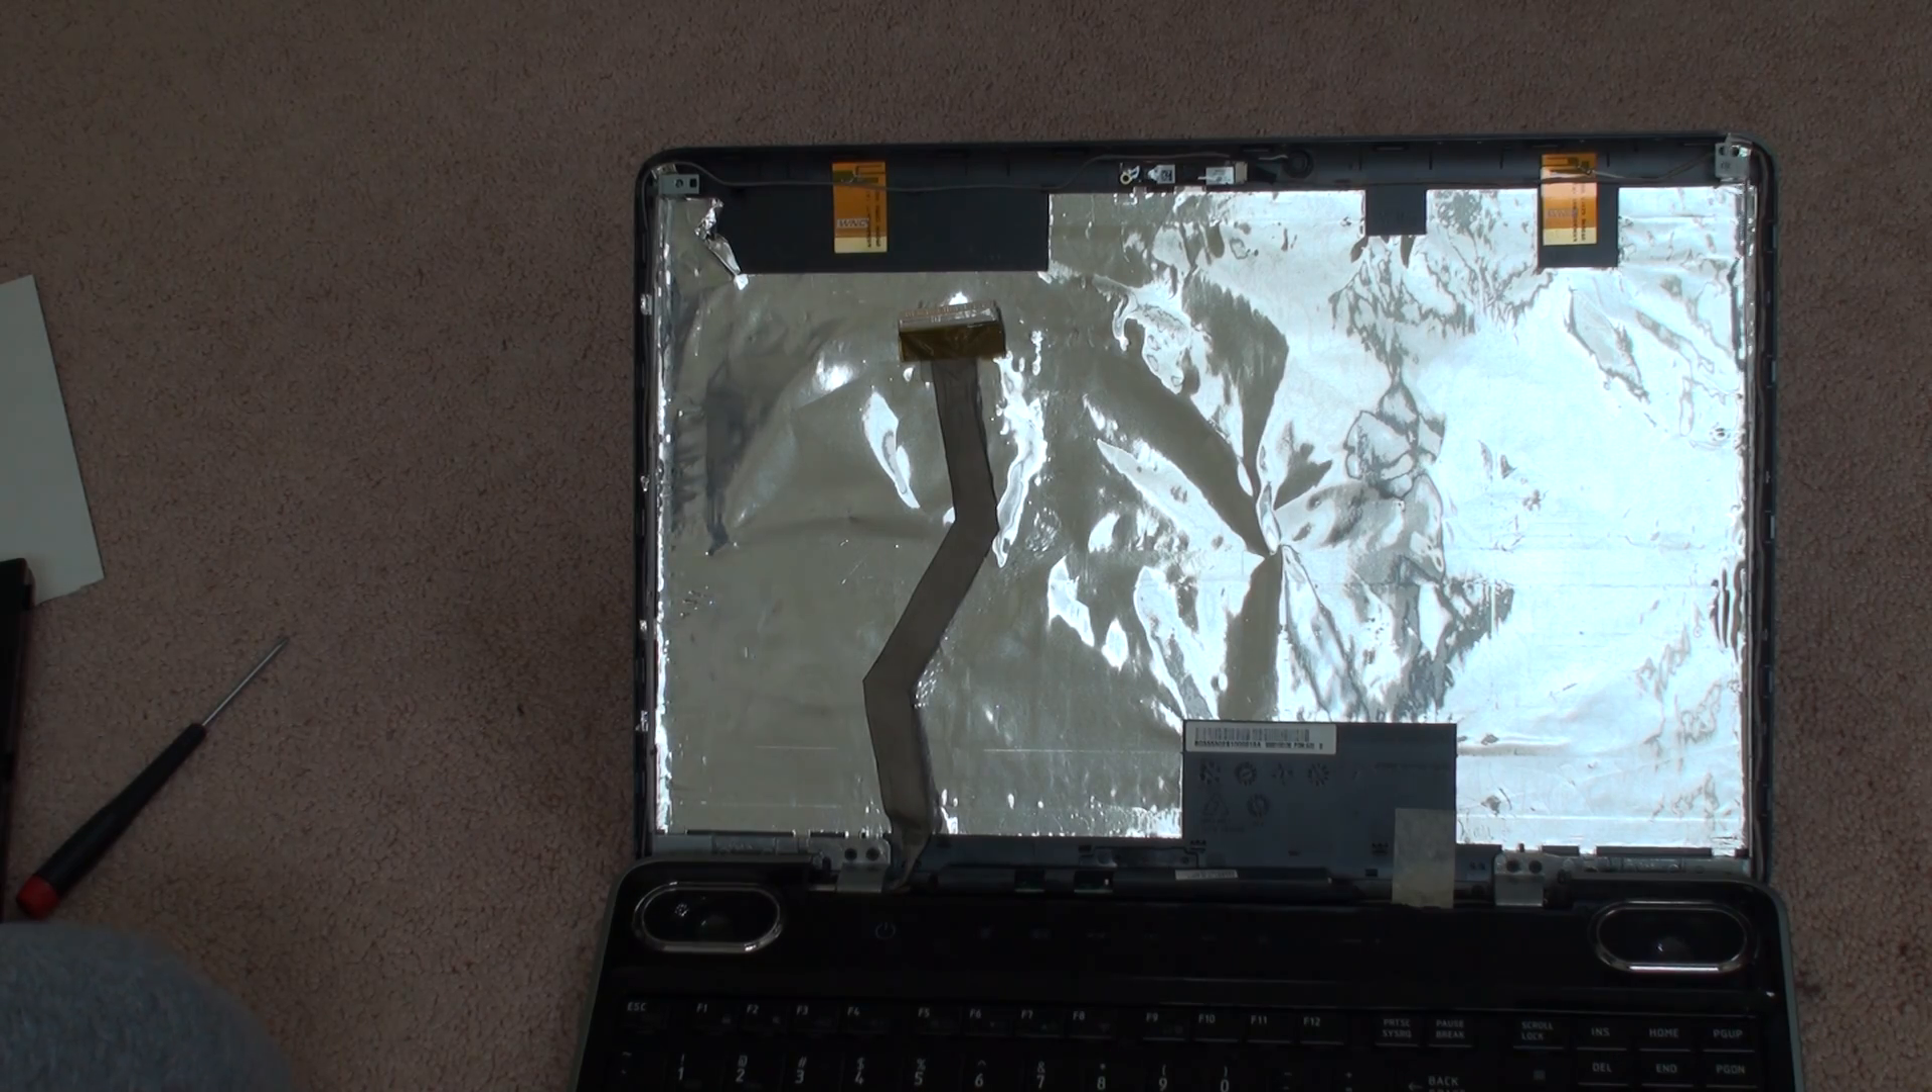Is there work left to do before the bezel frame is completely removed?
No.